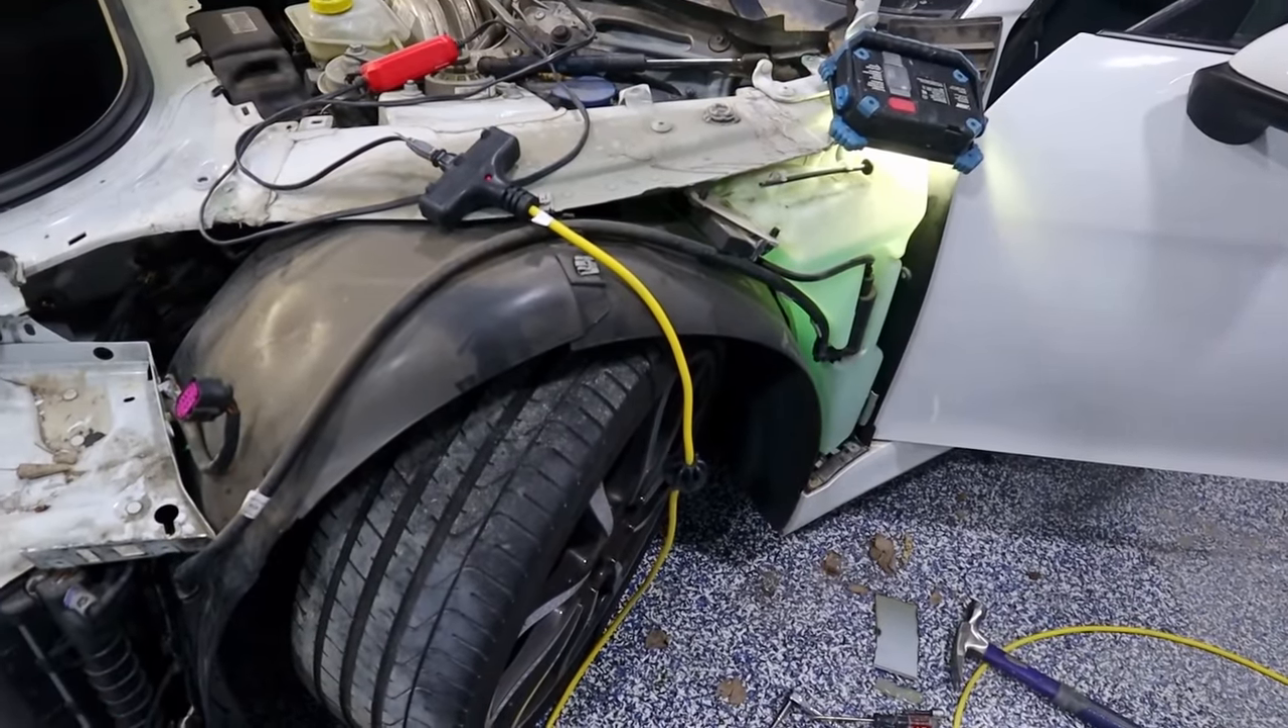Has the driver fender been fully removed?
Yes.